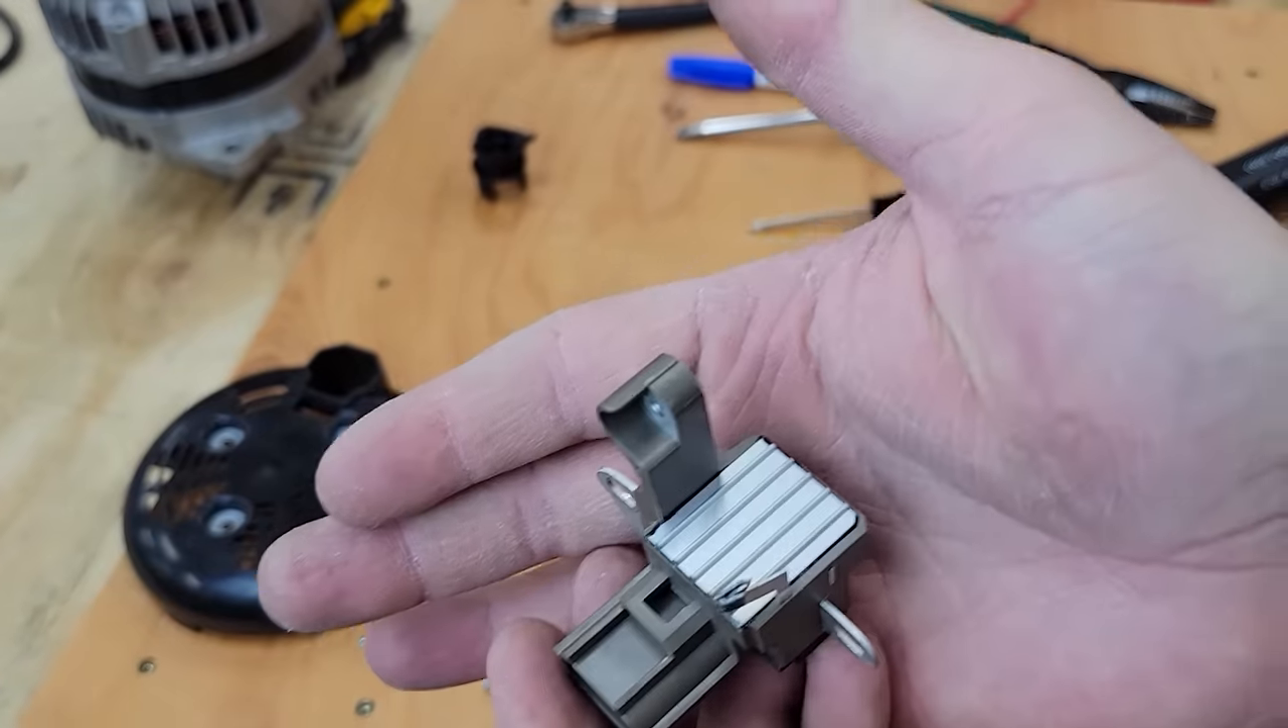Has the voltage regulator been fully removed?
Yes.